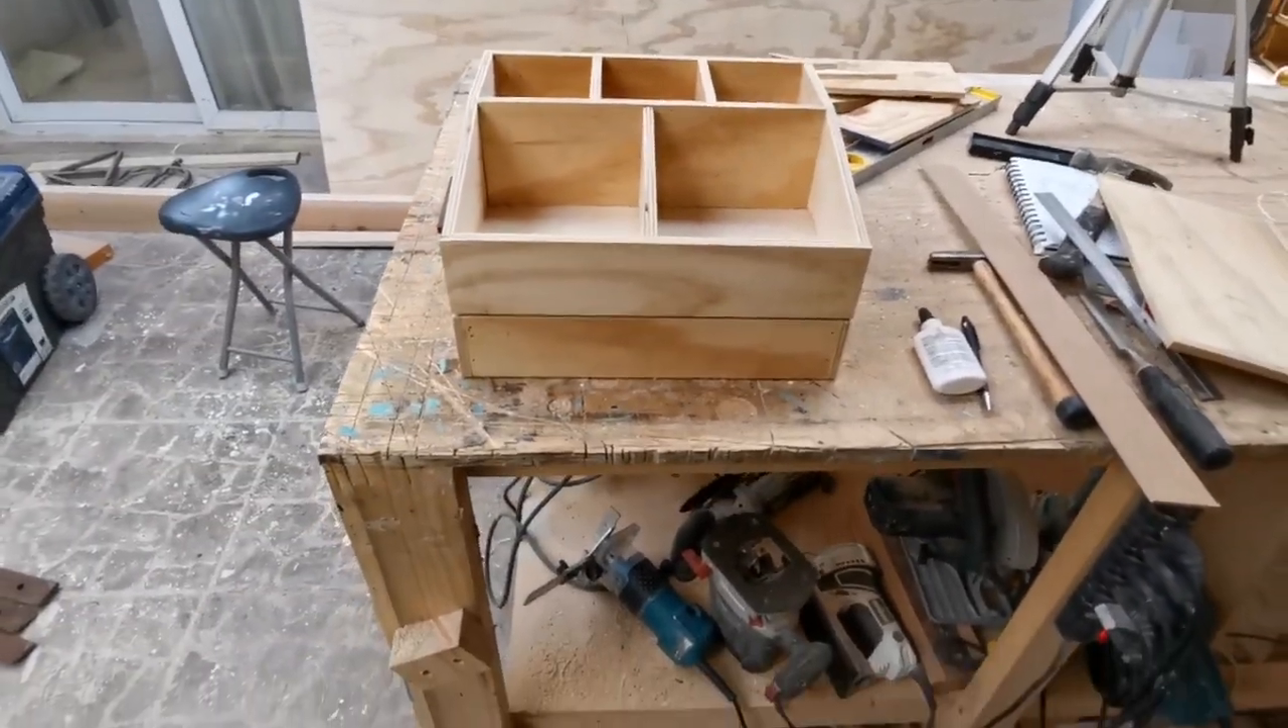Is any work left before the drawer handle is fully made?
Yes.